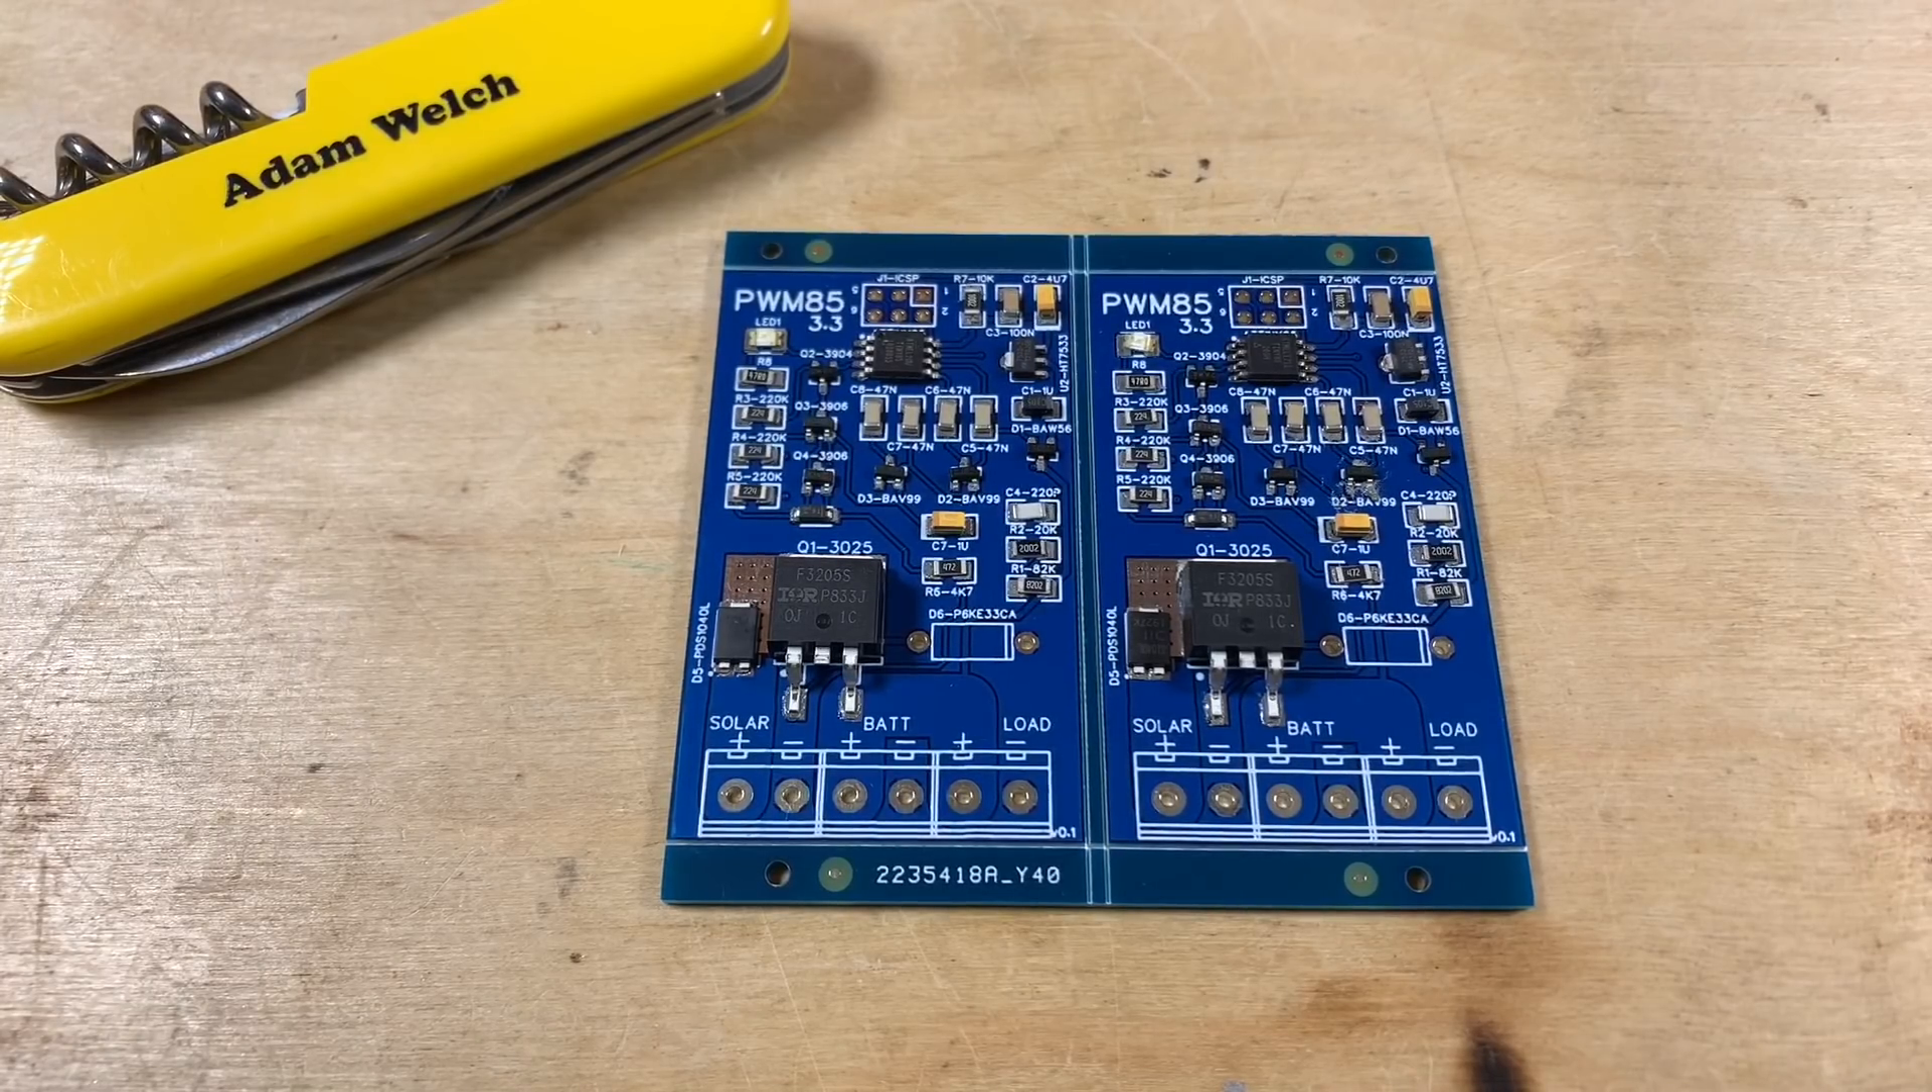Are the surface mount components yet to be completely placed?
No.